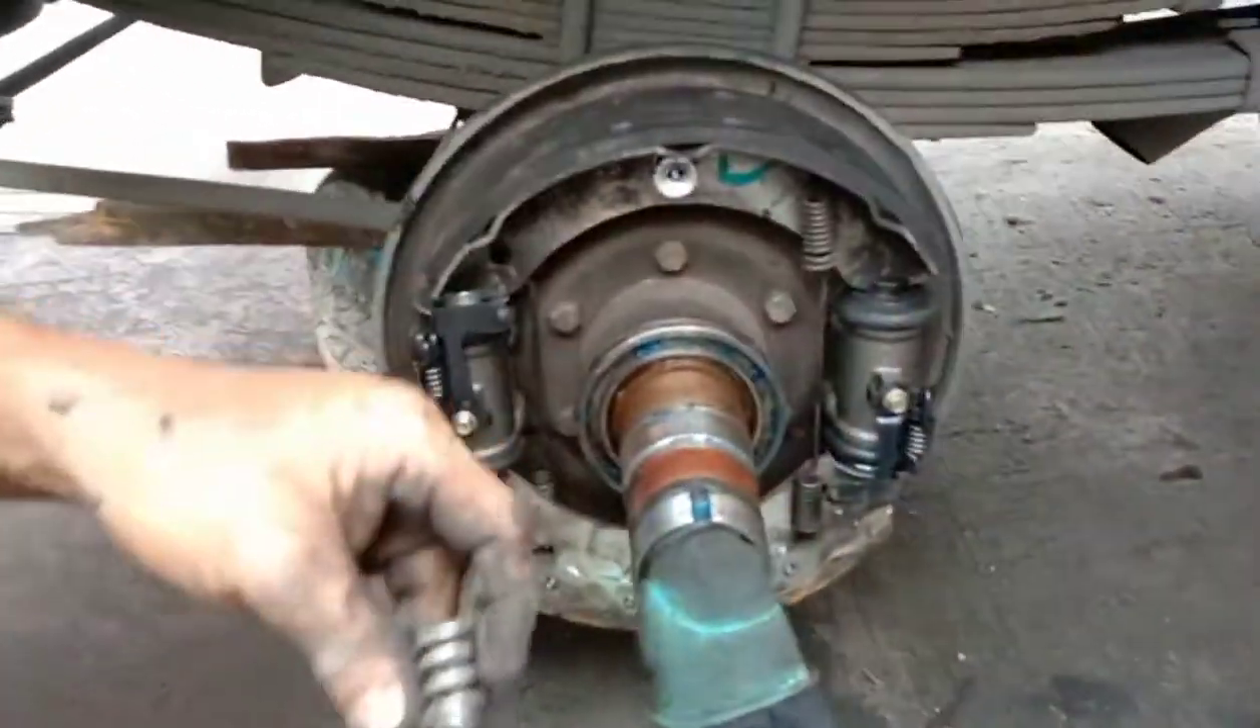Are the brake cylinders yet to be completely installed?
No.